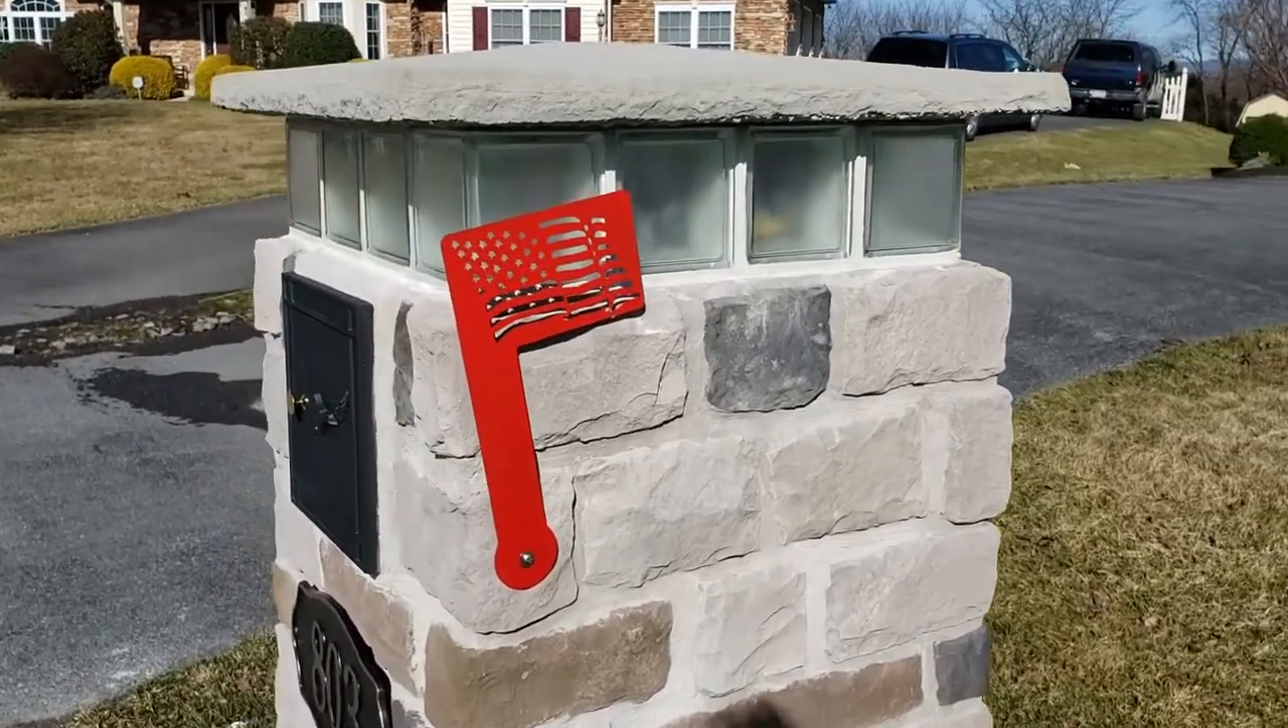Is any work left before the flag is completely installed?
No.